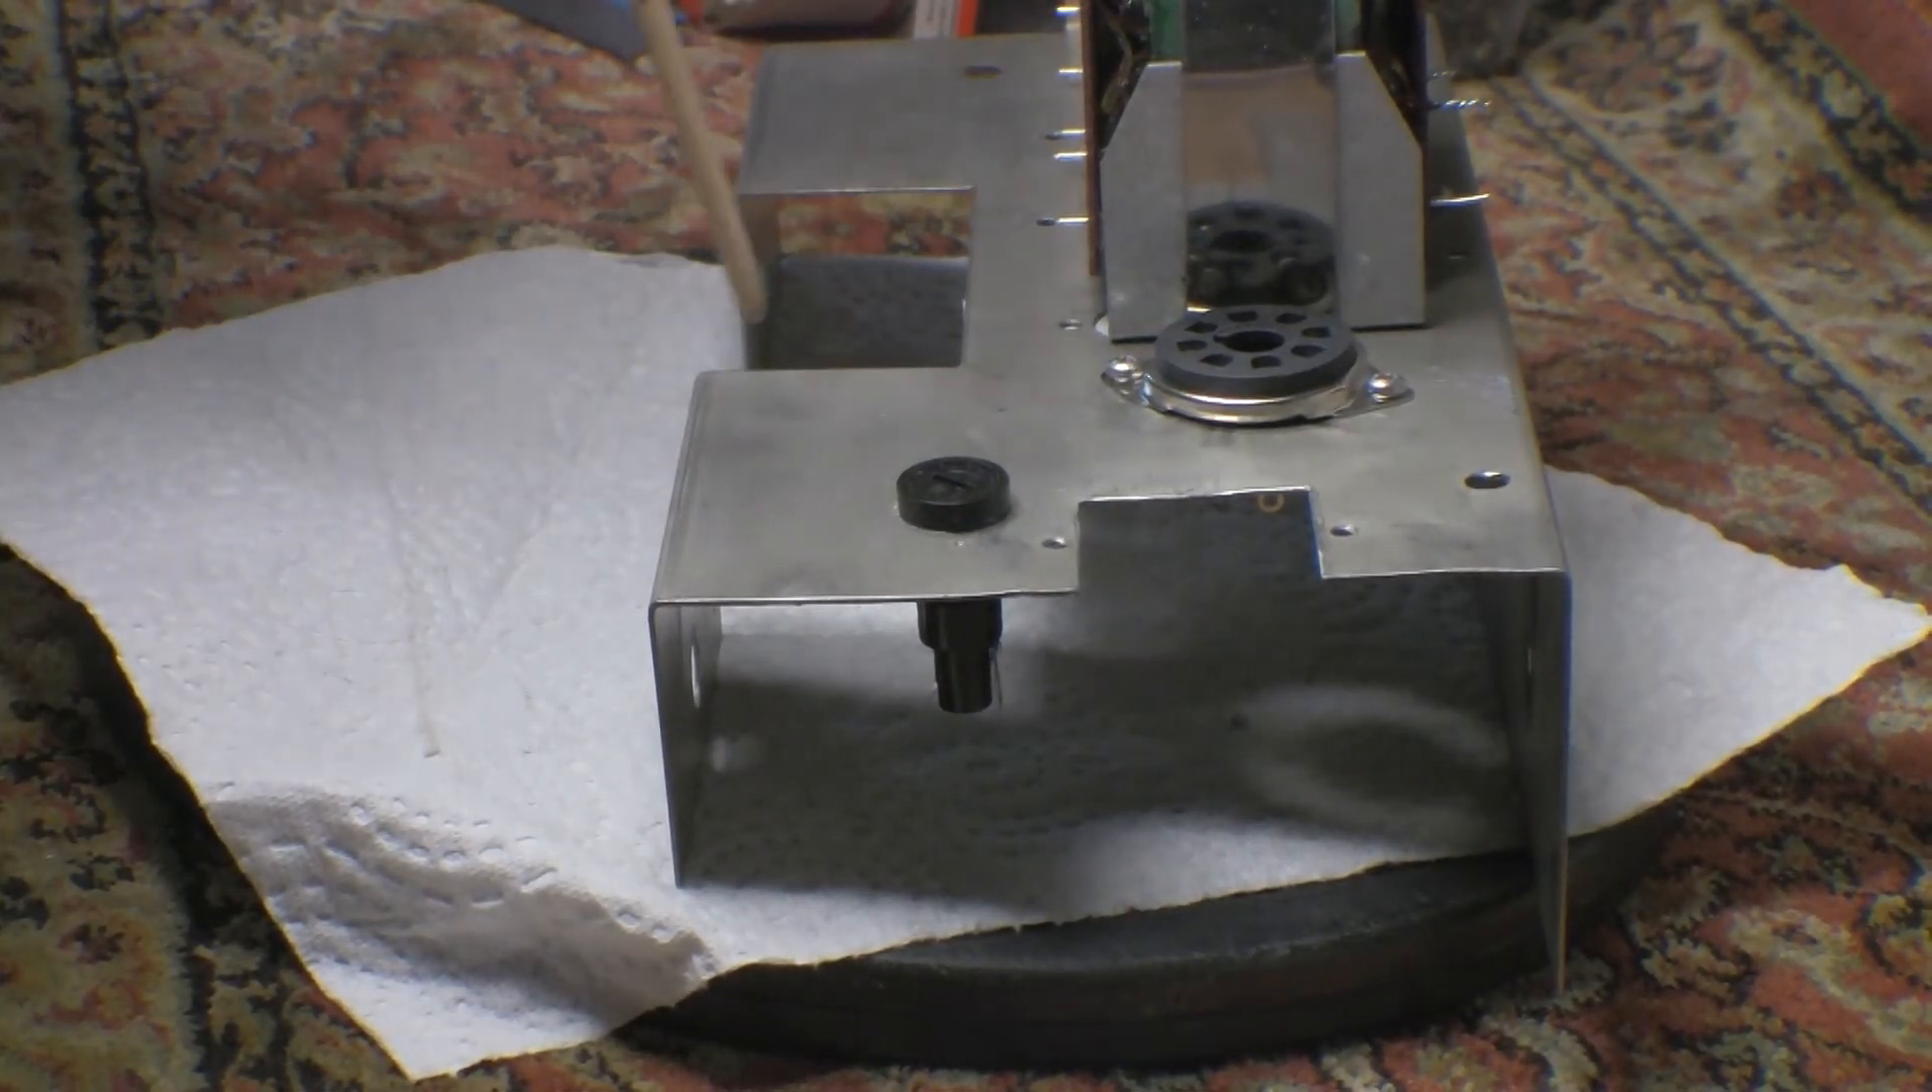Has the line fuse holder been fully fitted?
Yes.